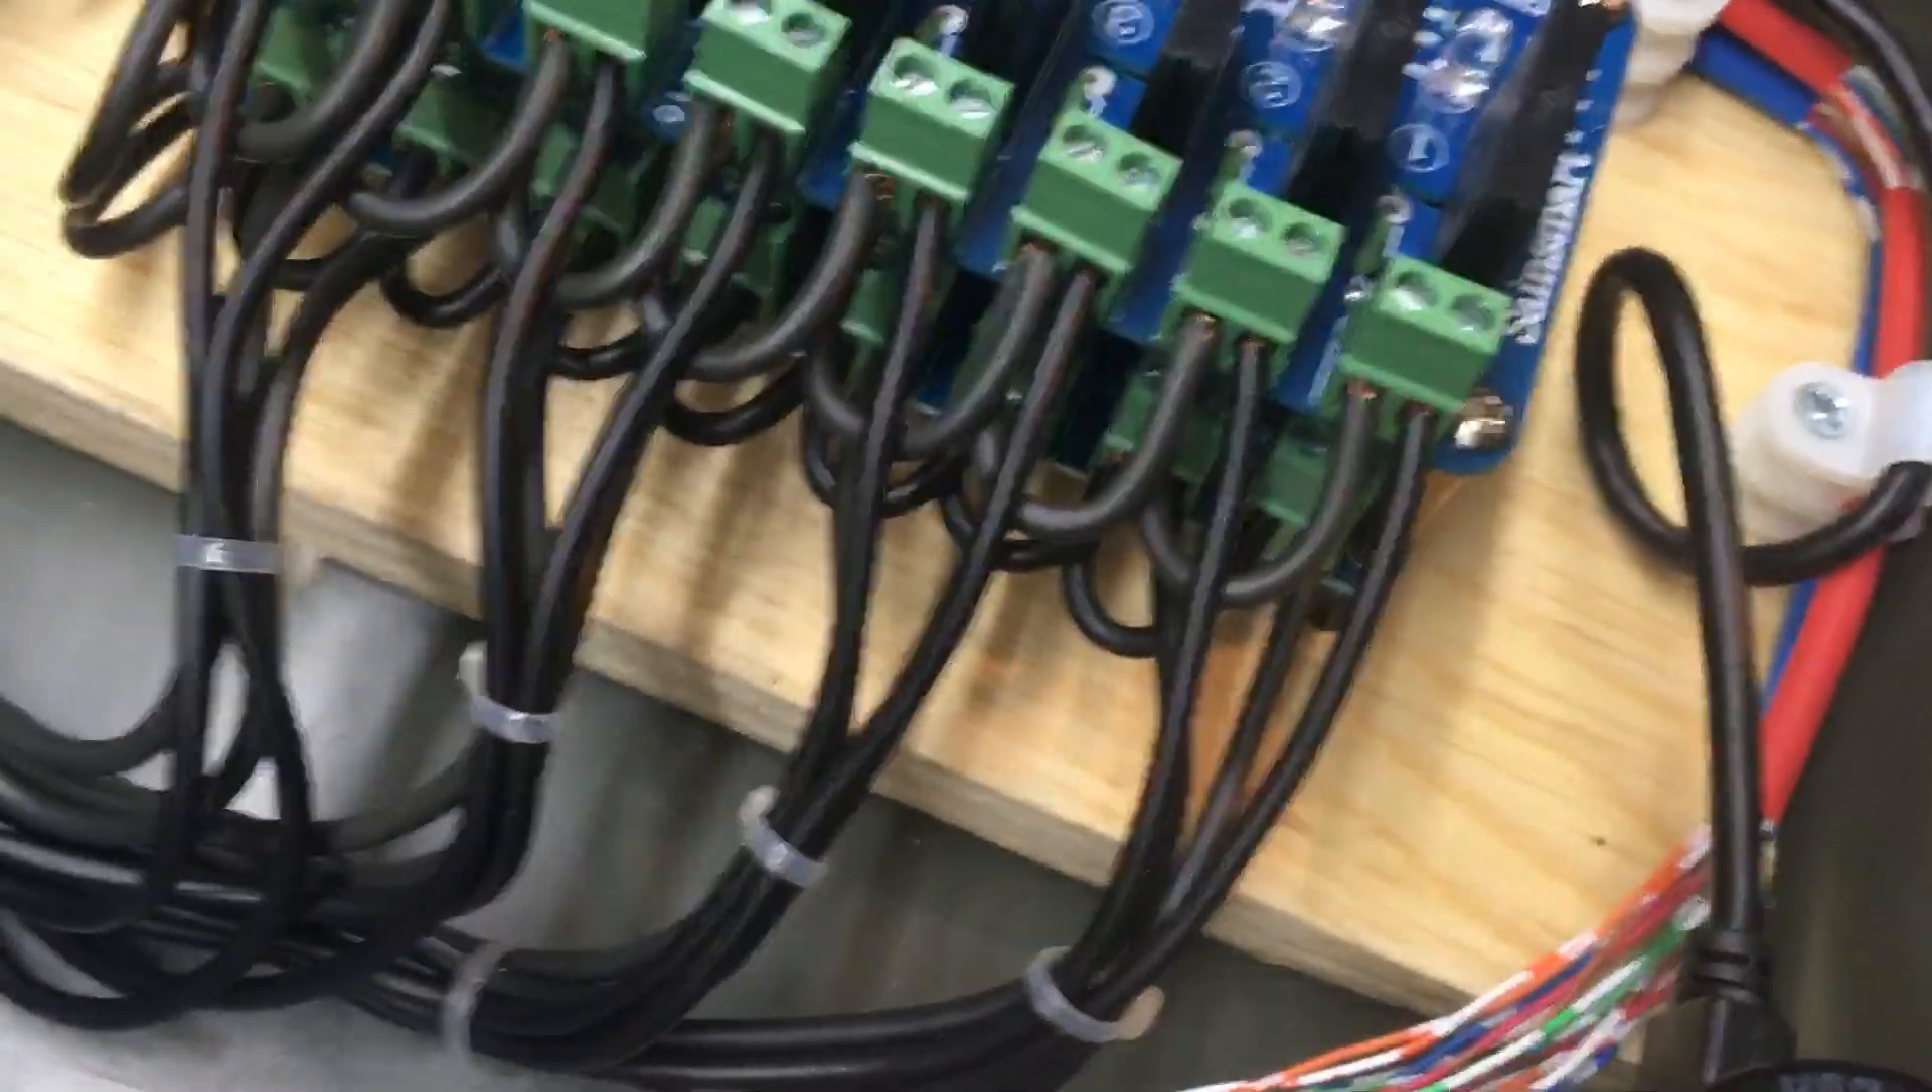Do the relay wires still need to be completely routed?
No.